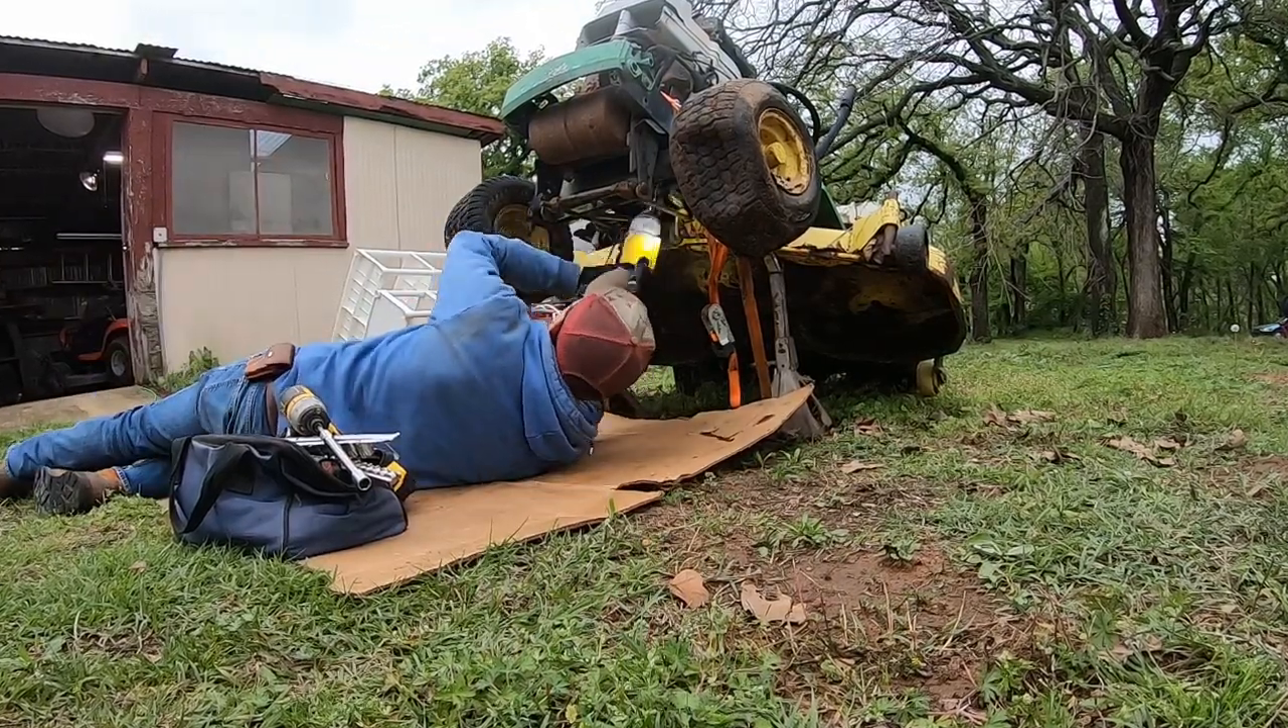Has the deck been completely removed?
No.